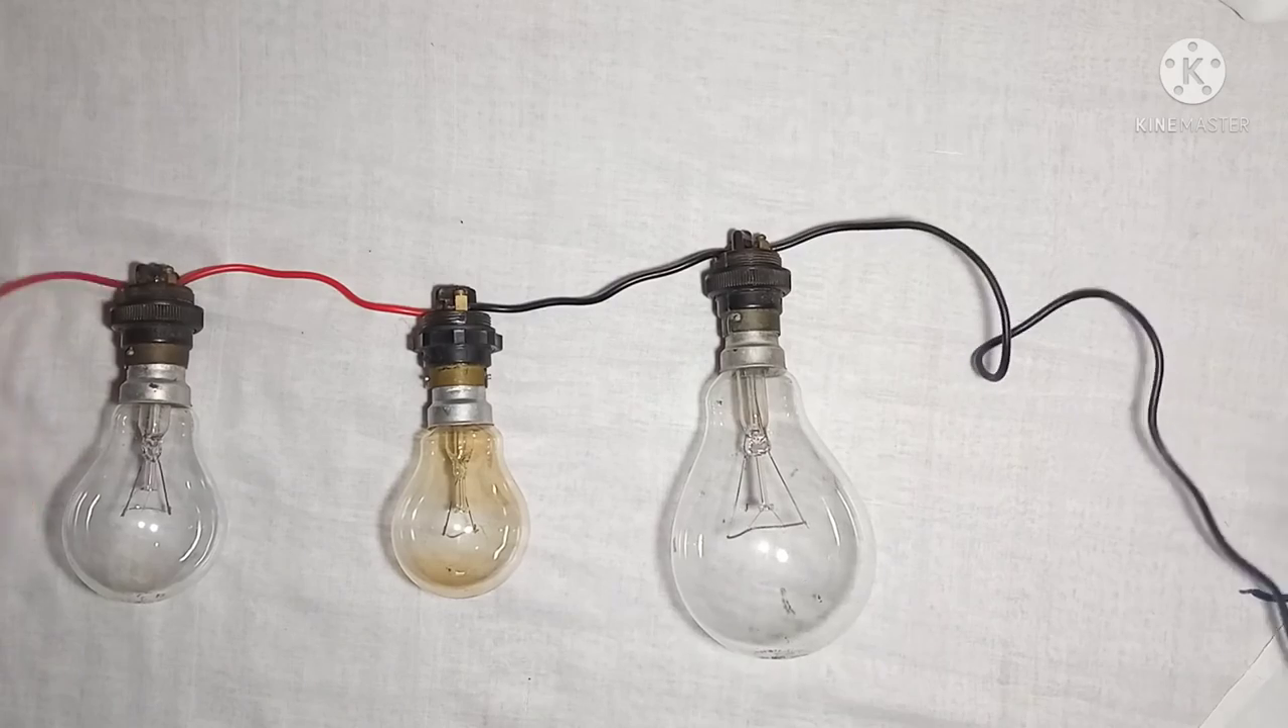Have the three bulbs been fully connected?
Yes.